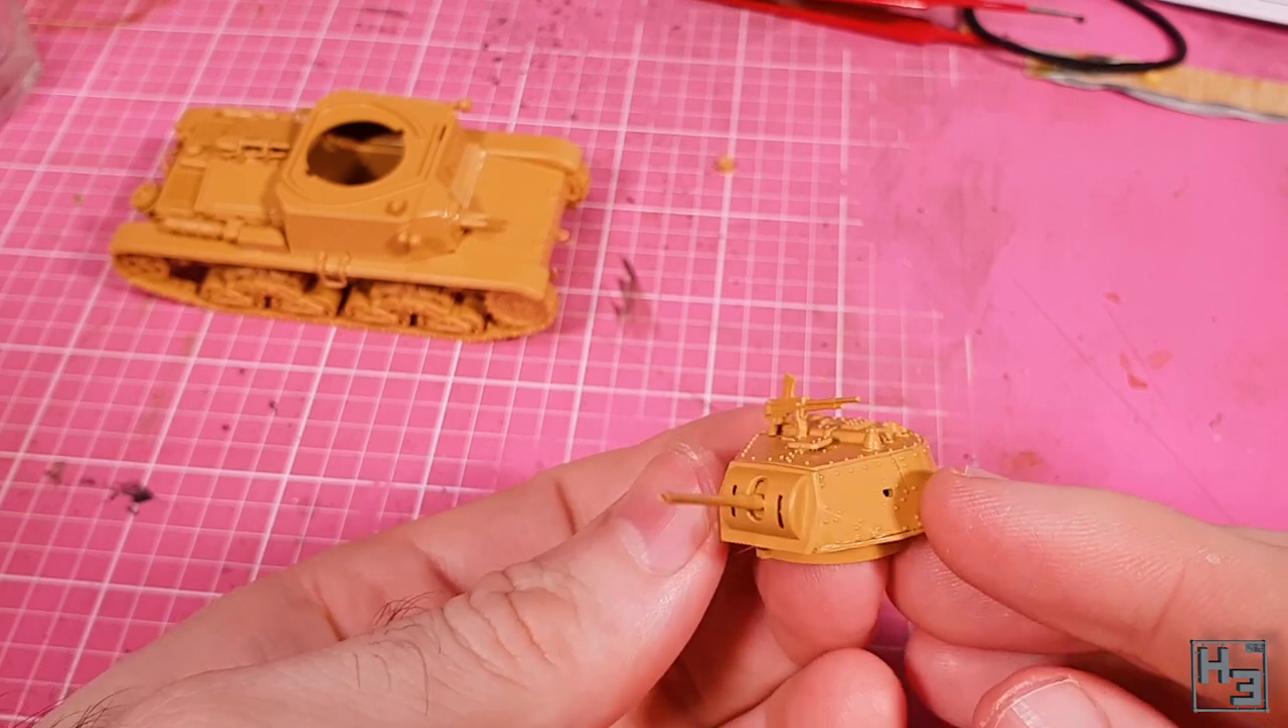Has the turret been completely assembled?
Yes.